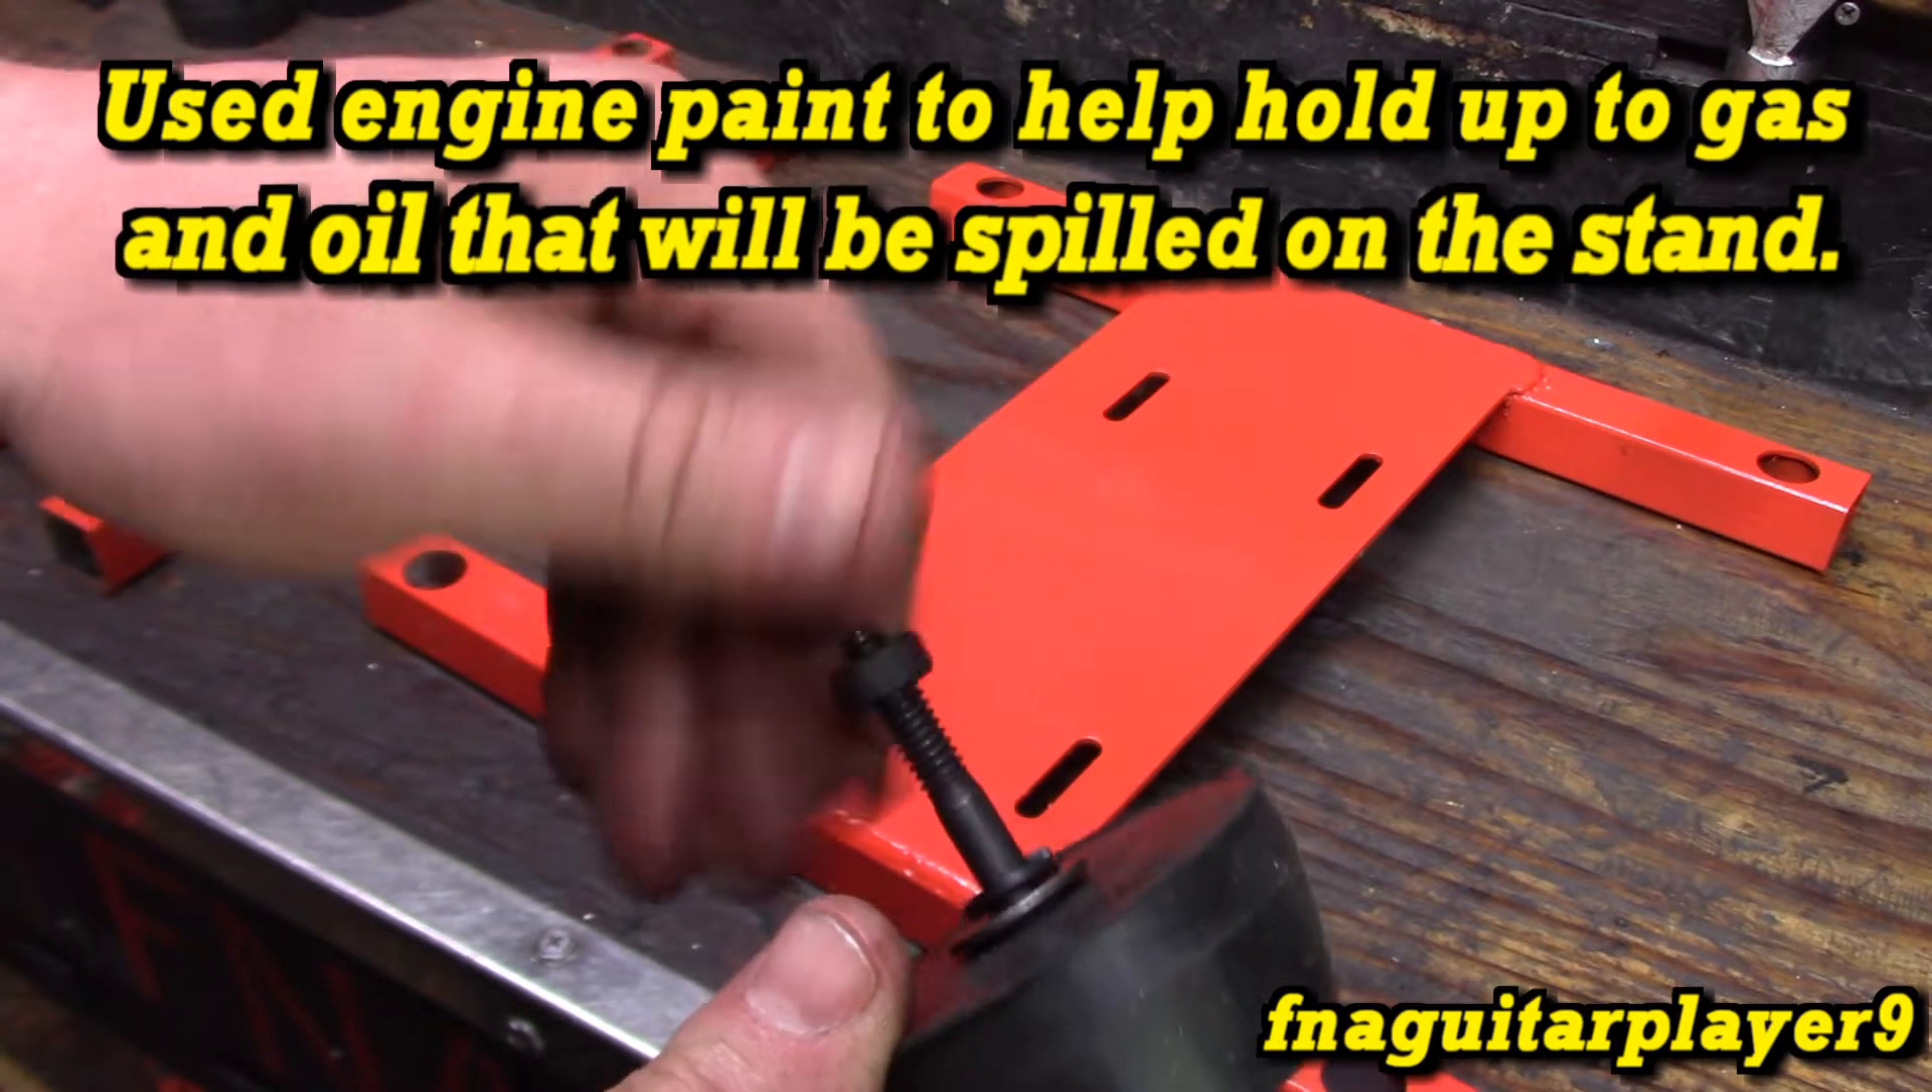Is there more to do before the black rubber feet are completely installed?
Yes.